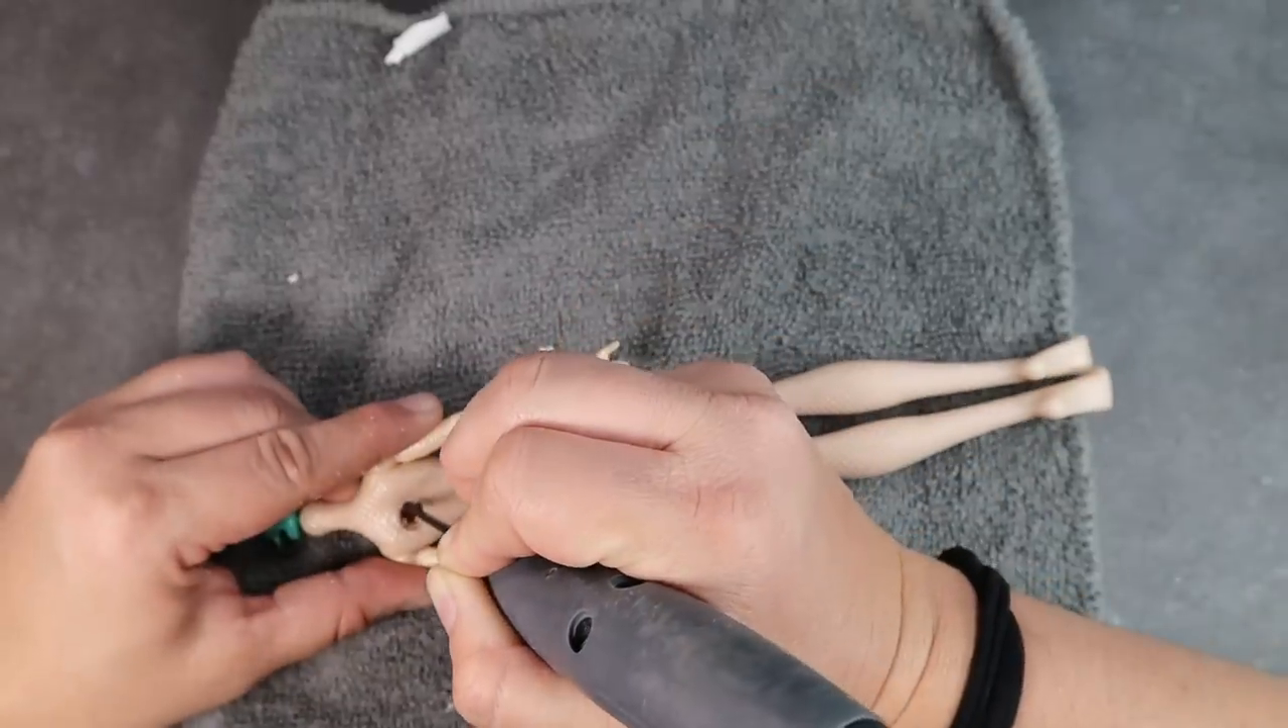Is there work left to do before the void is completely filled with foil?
Yes.